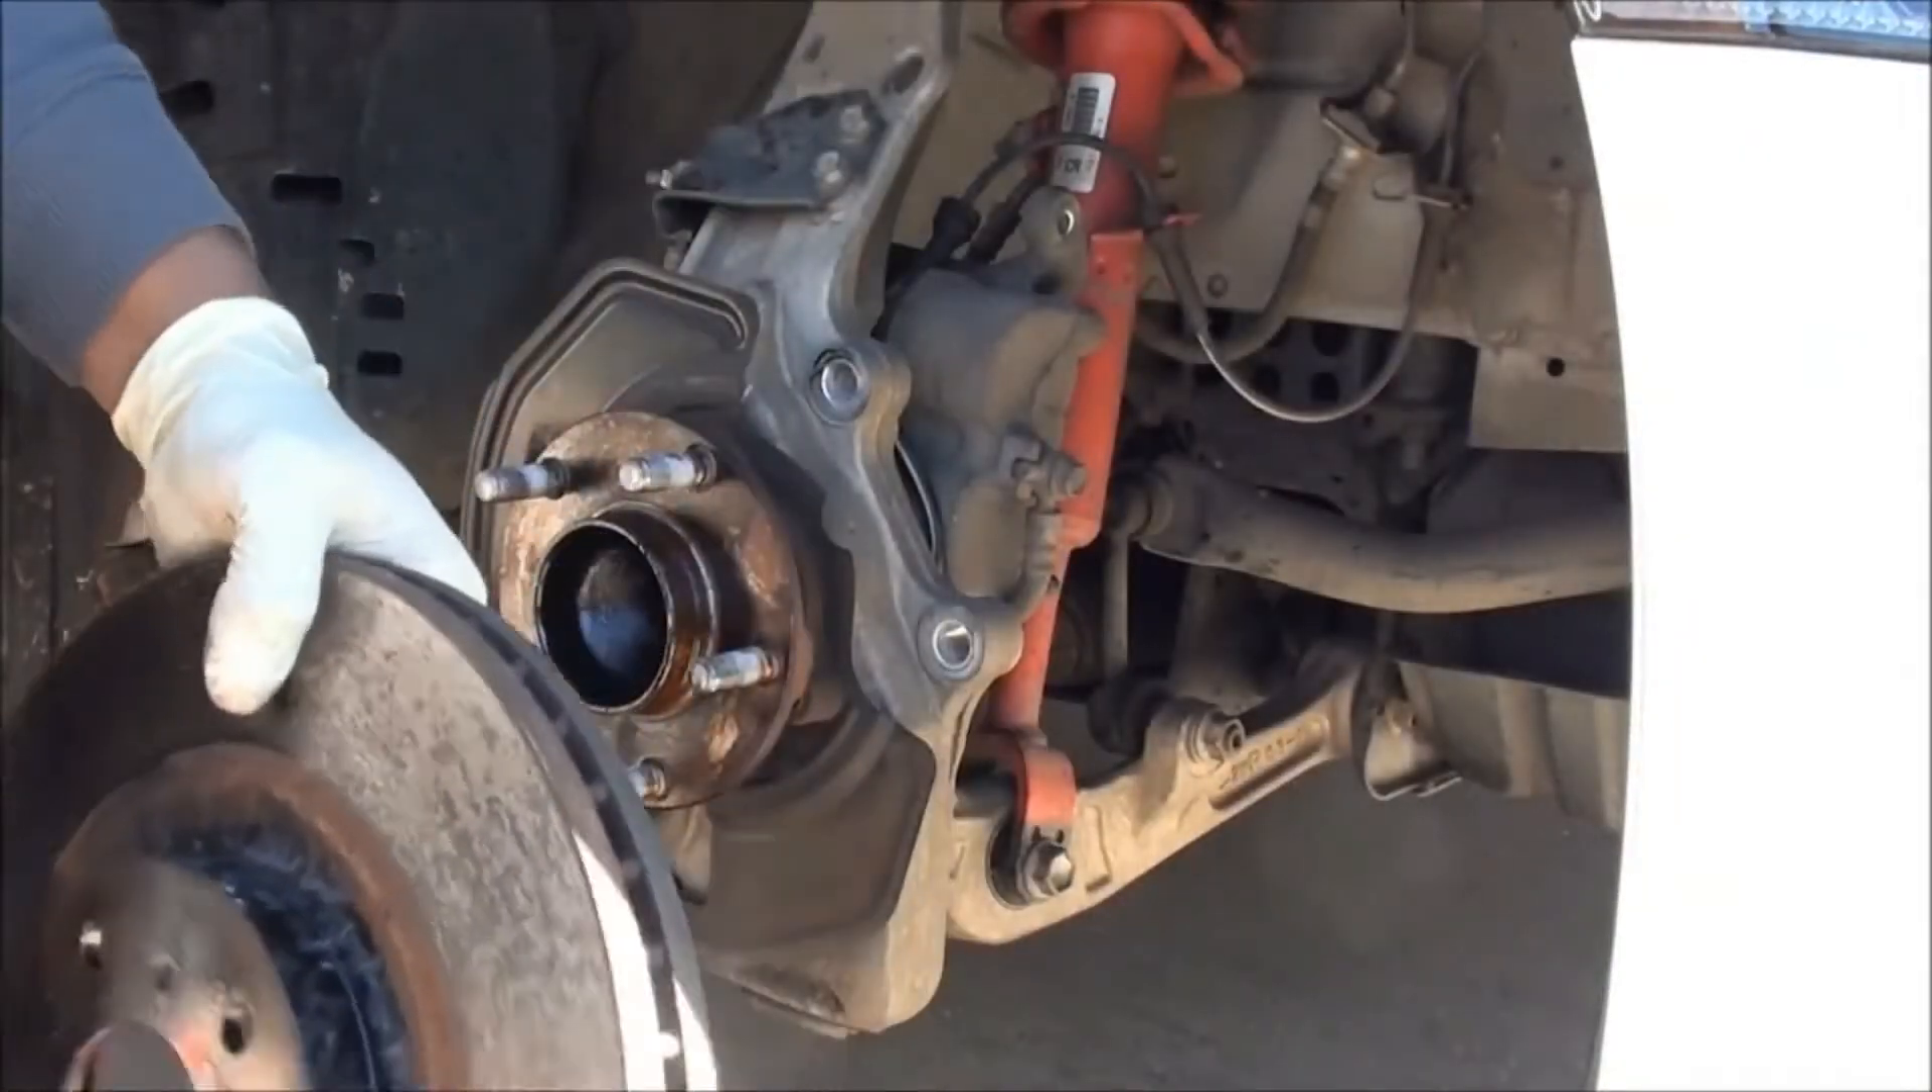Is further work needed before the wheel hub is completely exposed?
No.